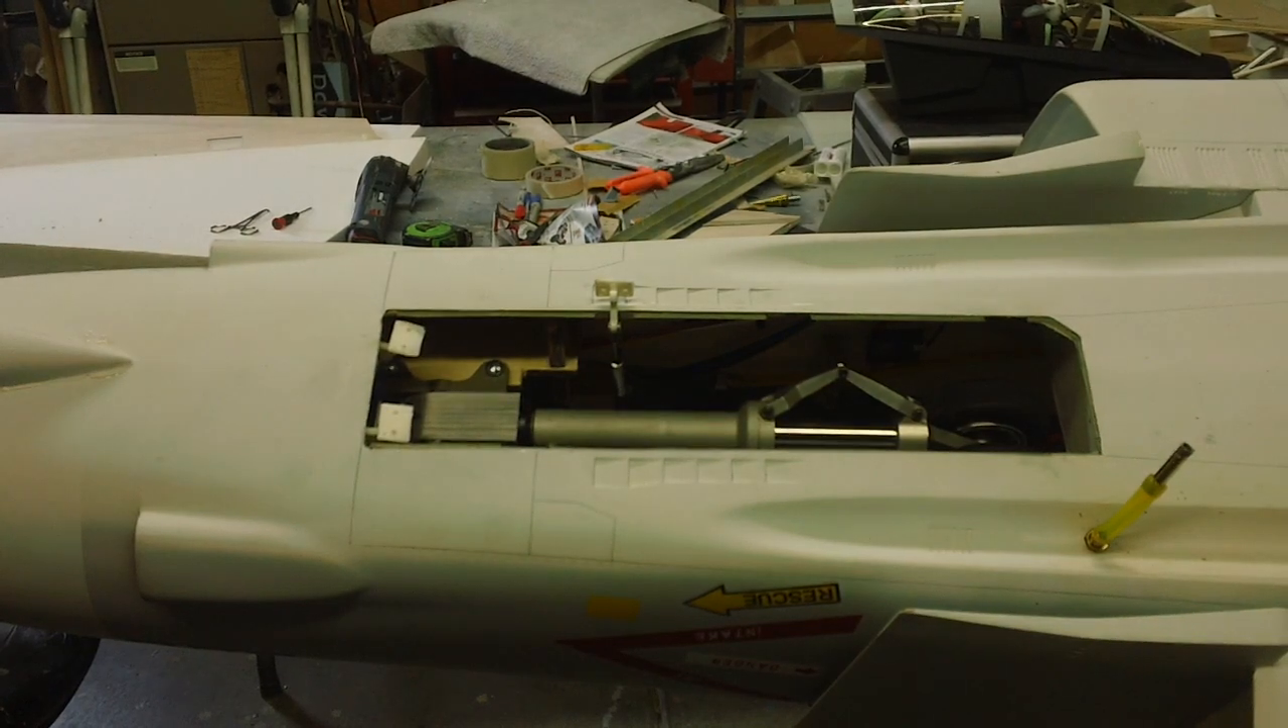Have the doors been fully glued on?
No.